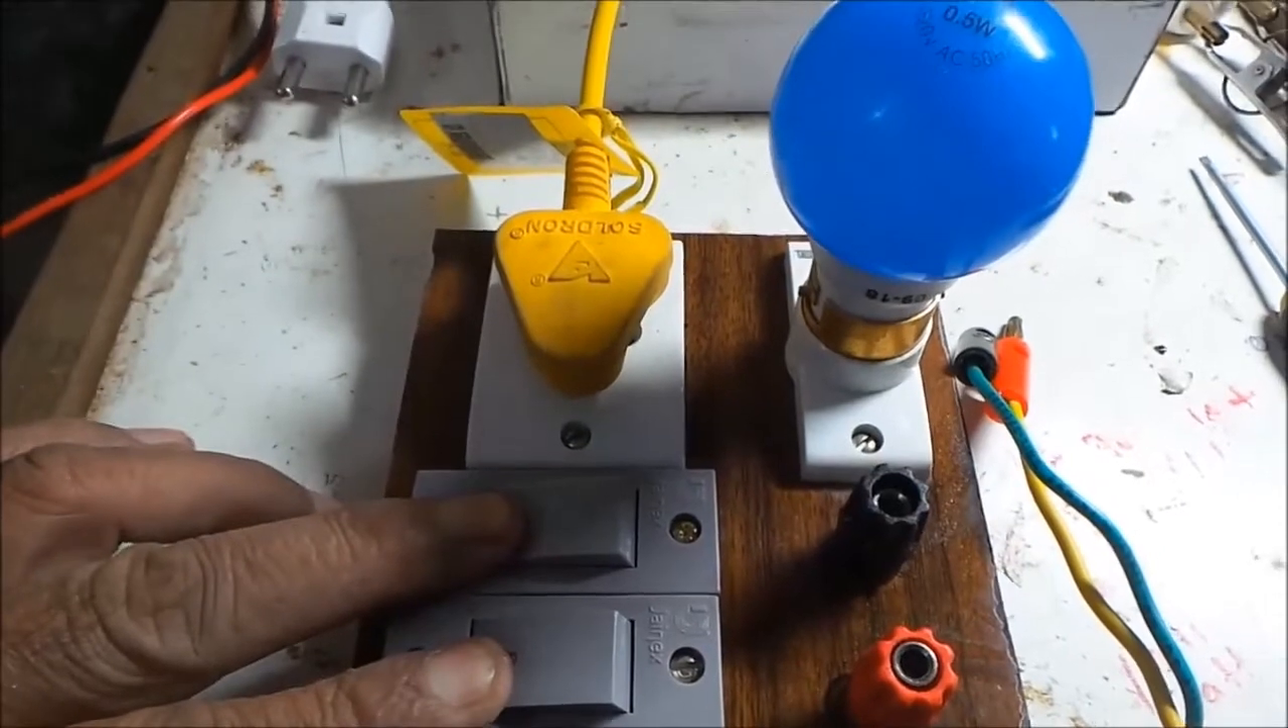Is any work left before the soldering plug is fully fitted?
No.